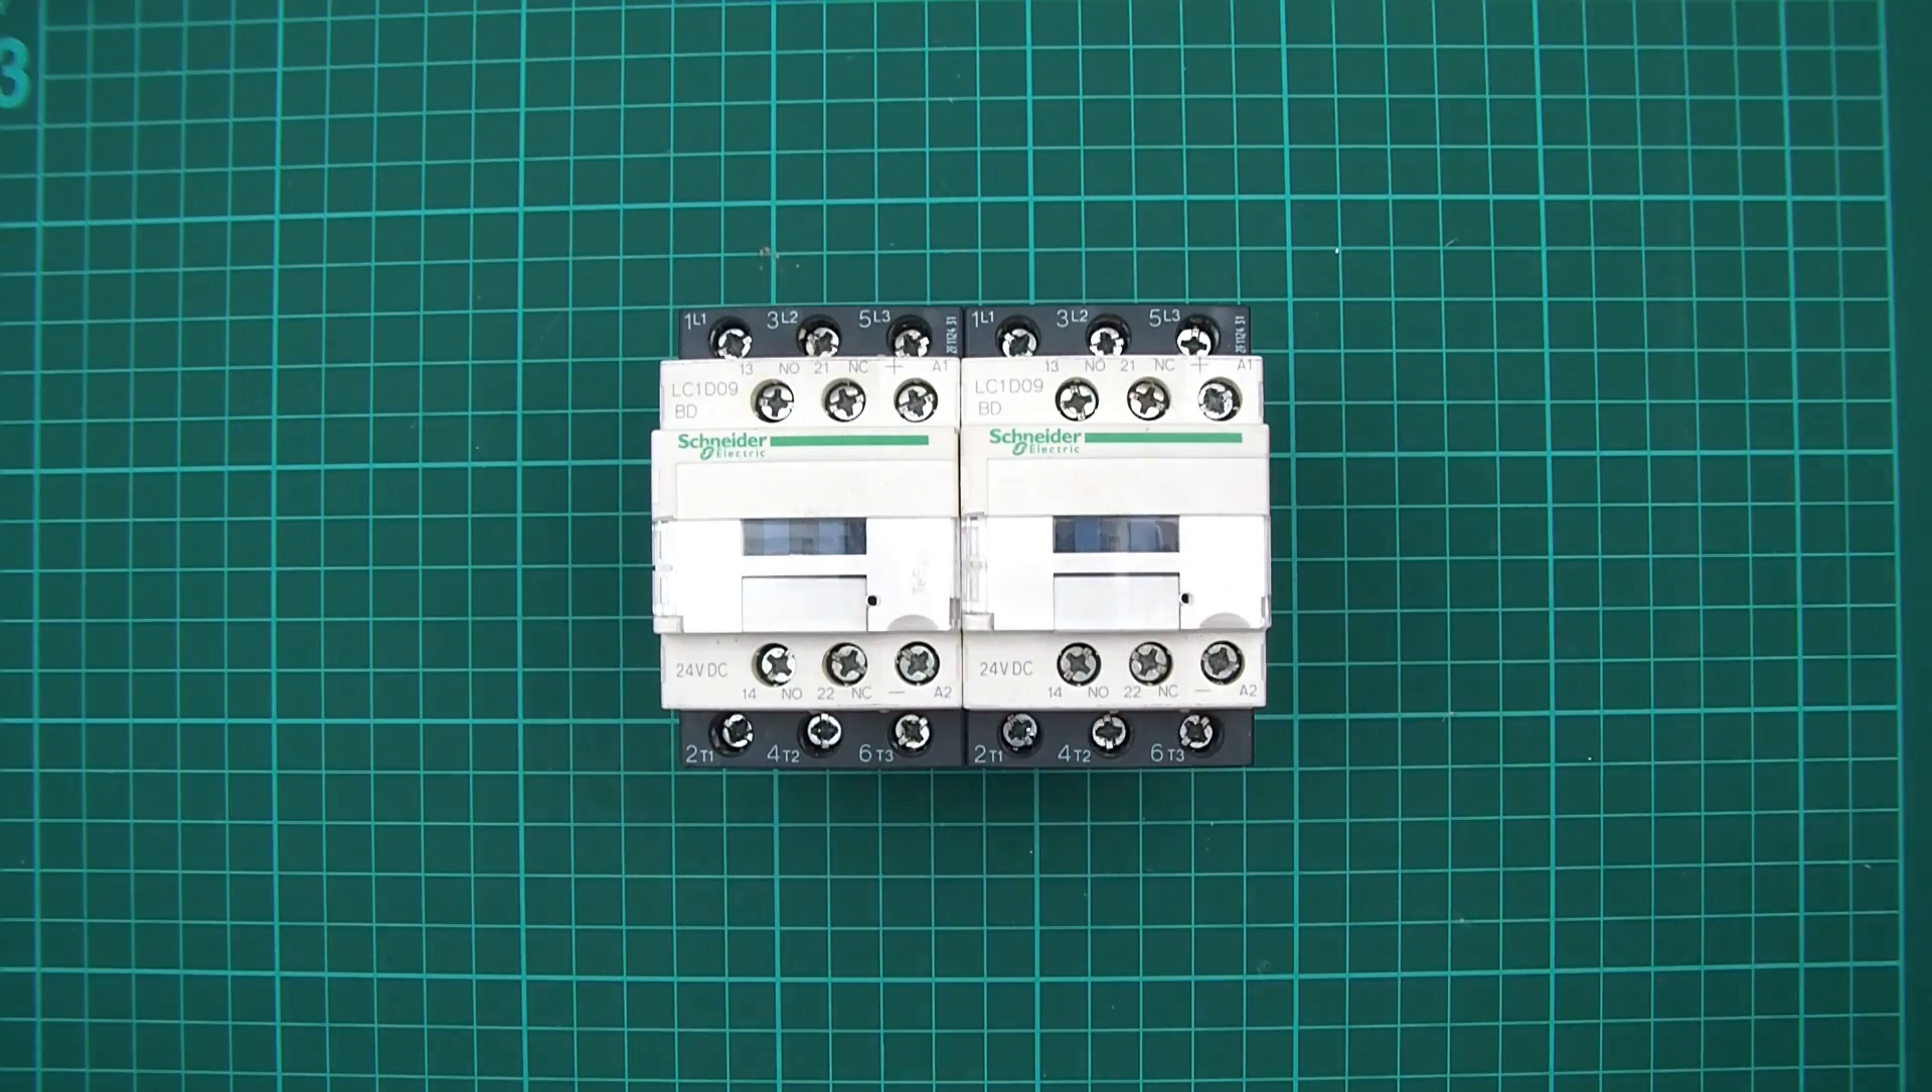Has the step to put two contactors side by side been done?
Yes.